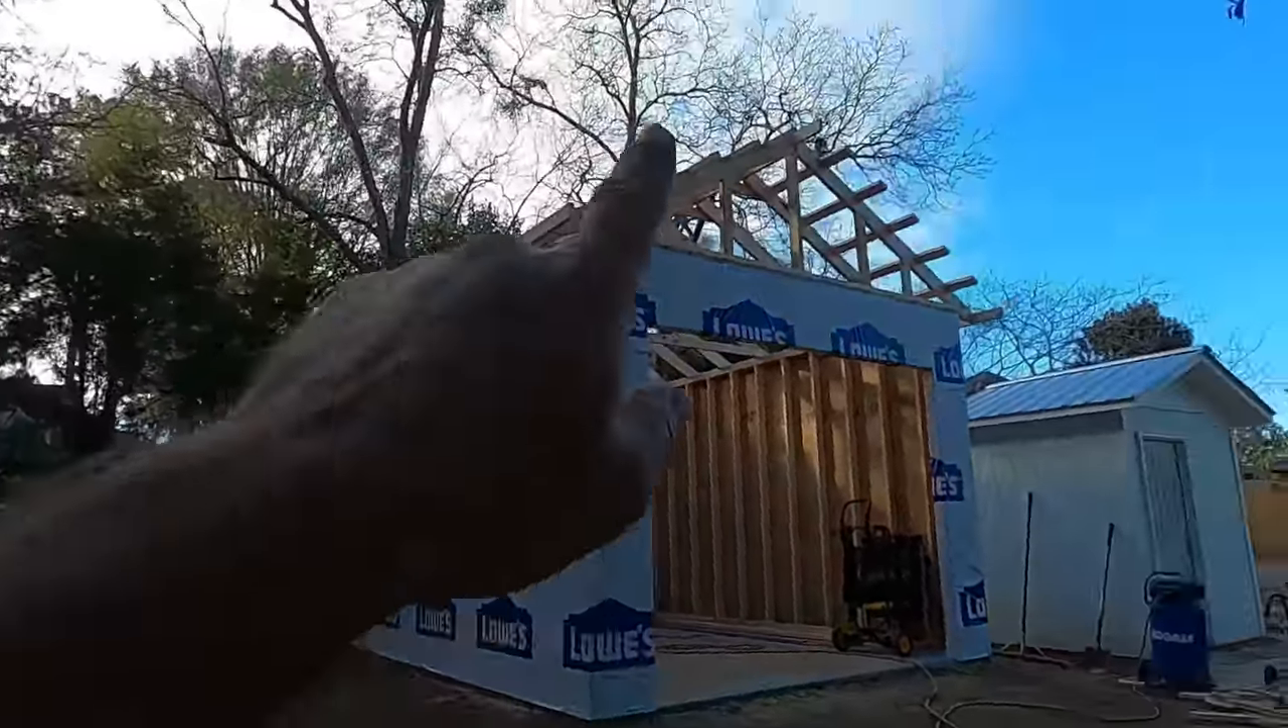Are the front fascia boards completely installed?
No.